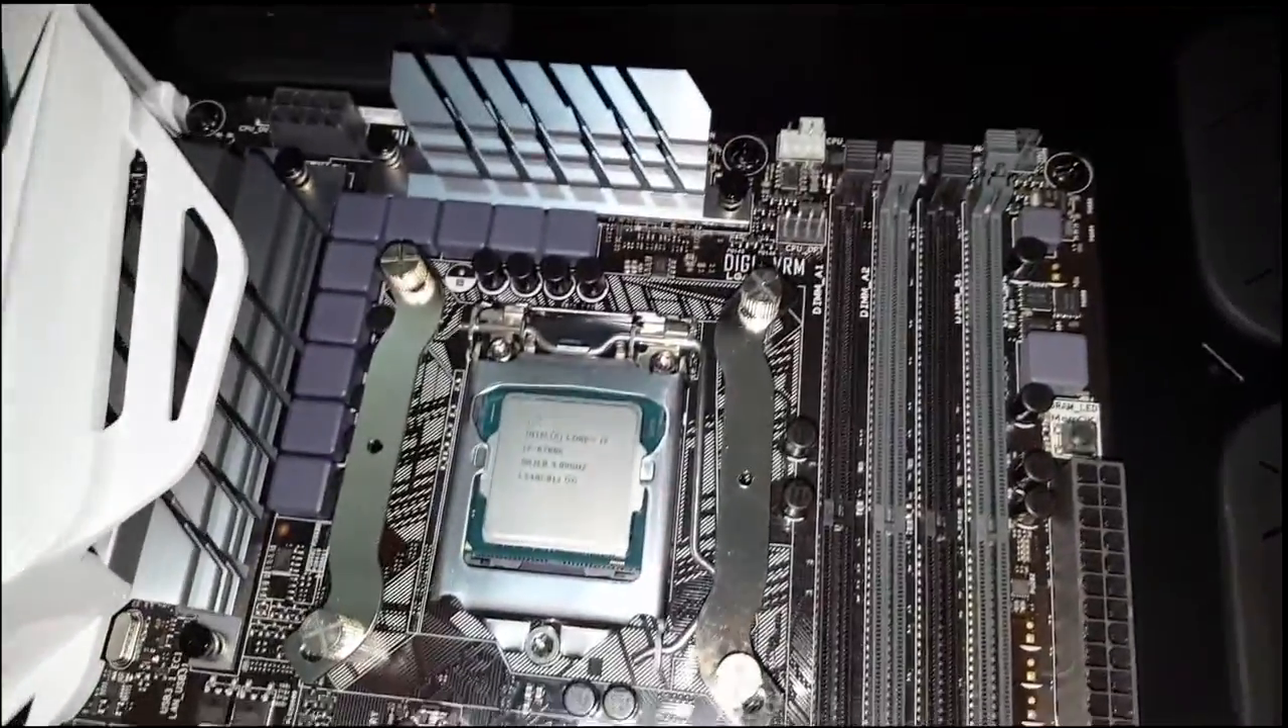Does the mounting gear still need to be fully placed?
No.